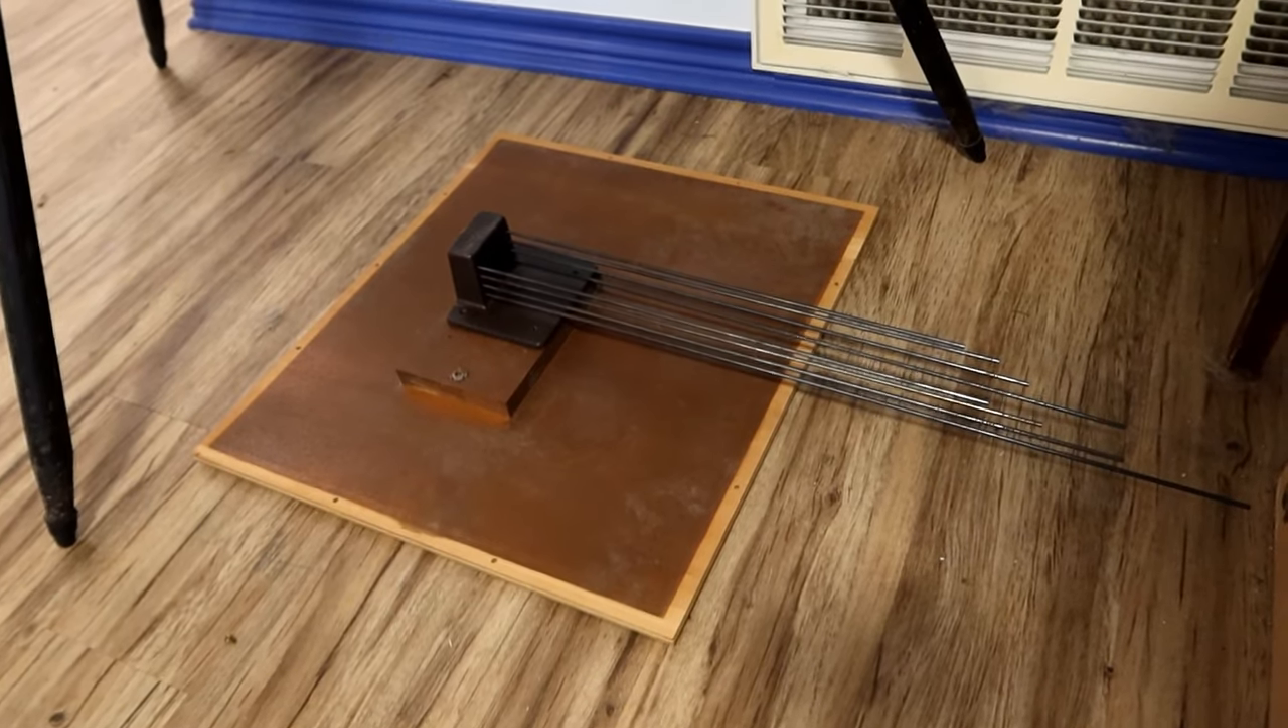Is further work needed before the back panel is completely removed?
No.